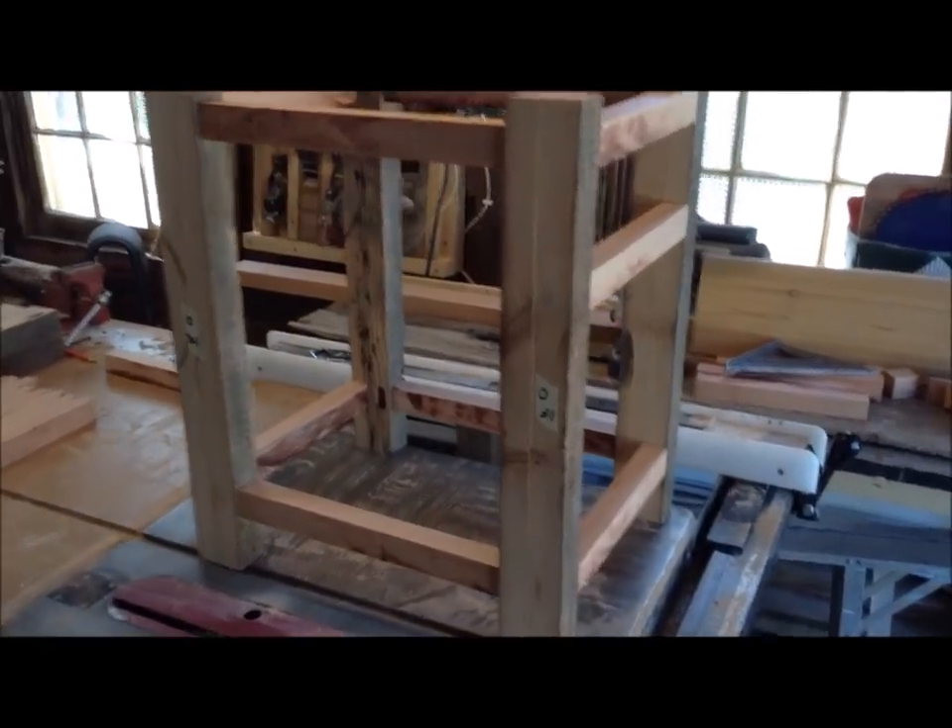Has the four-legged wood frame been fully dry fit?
Yes.